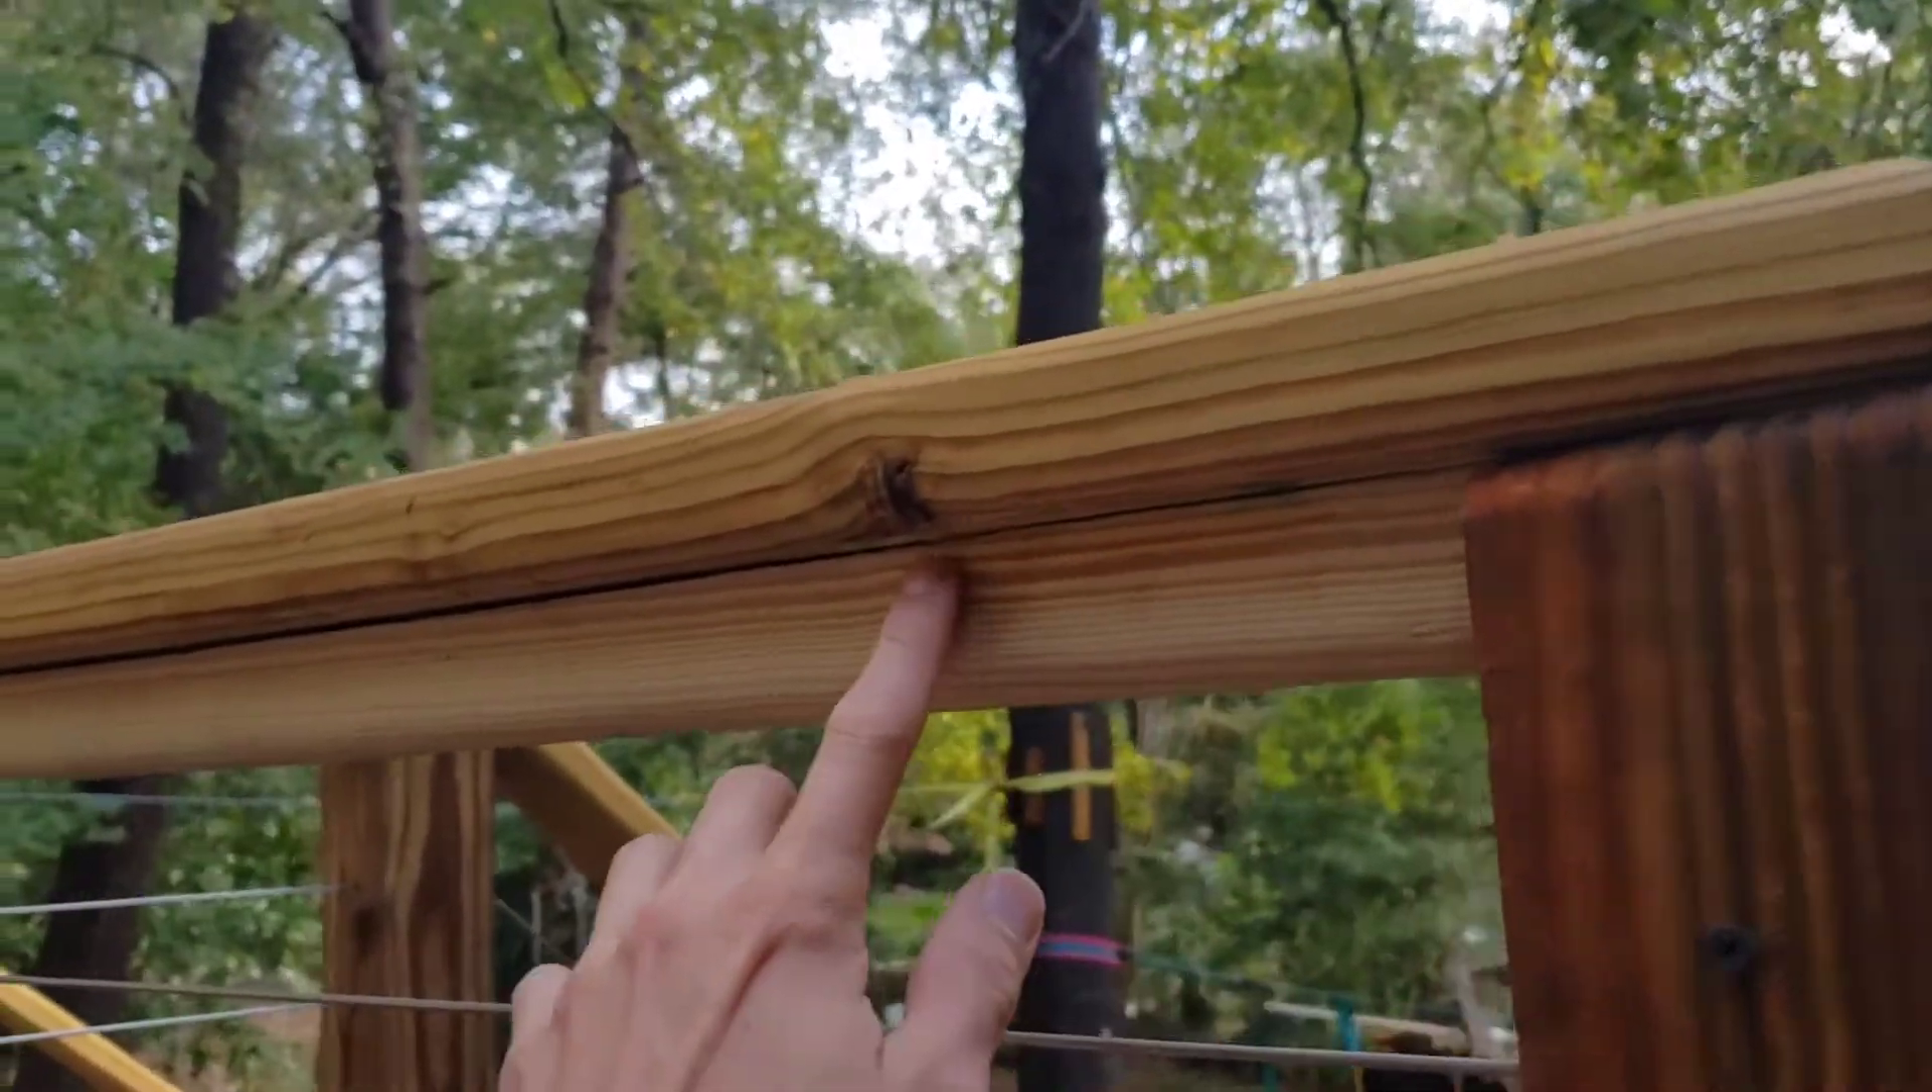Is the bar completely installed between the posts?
Yes.